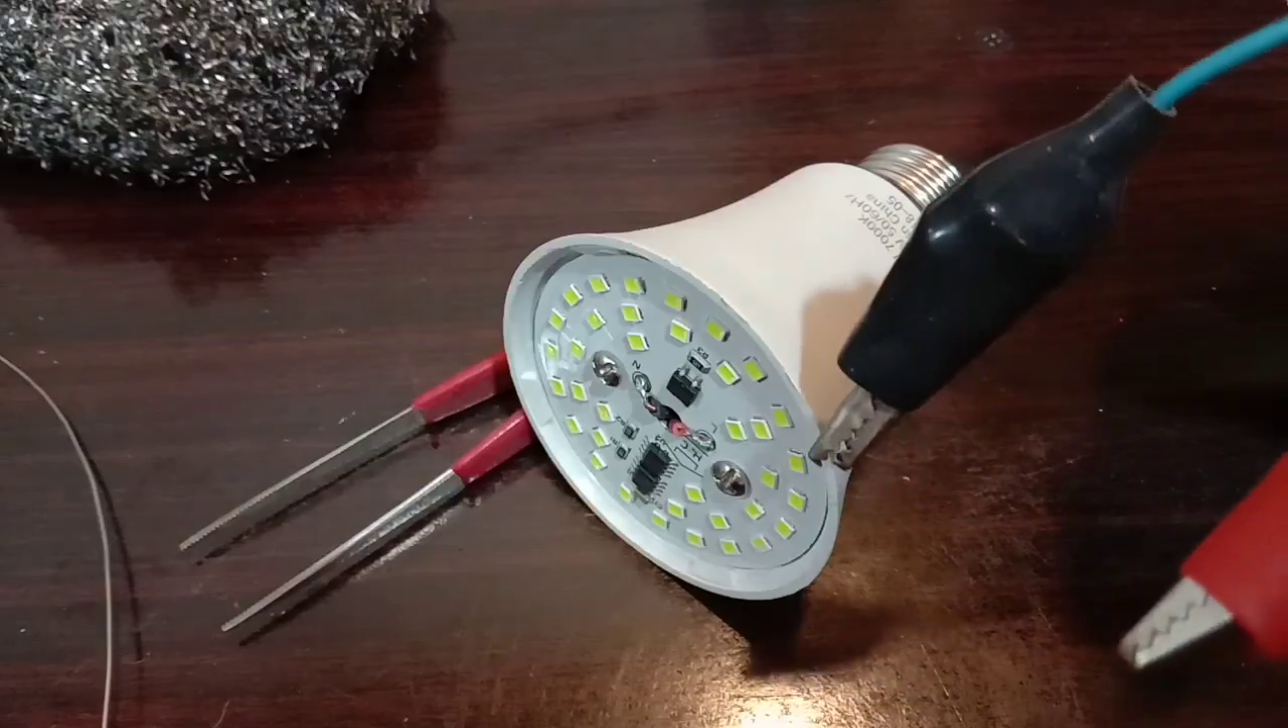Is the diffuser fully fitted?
No.